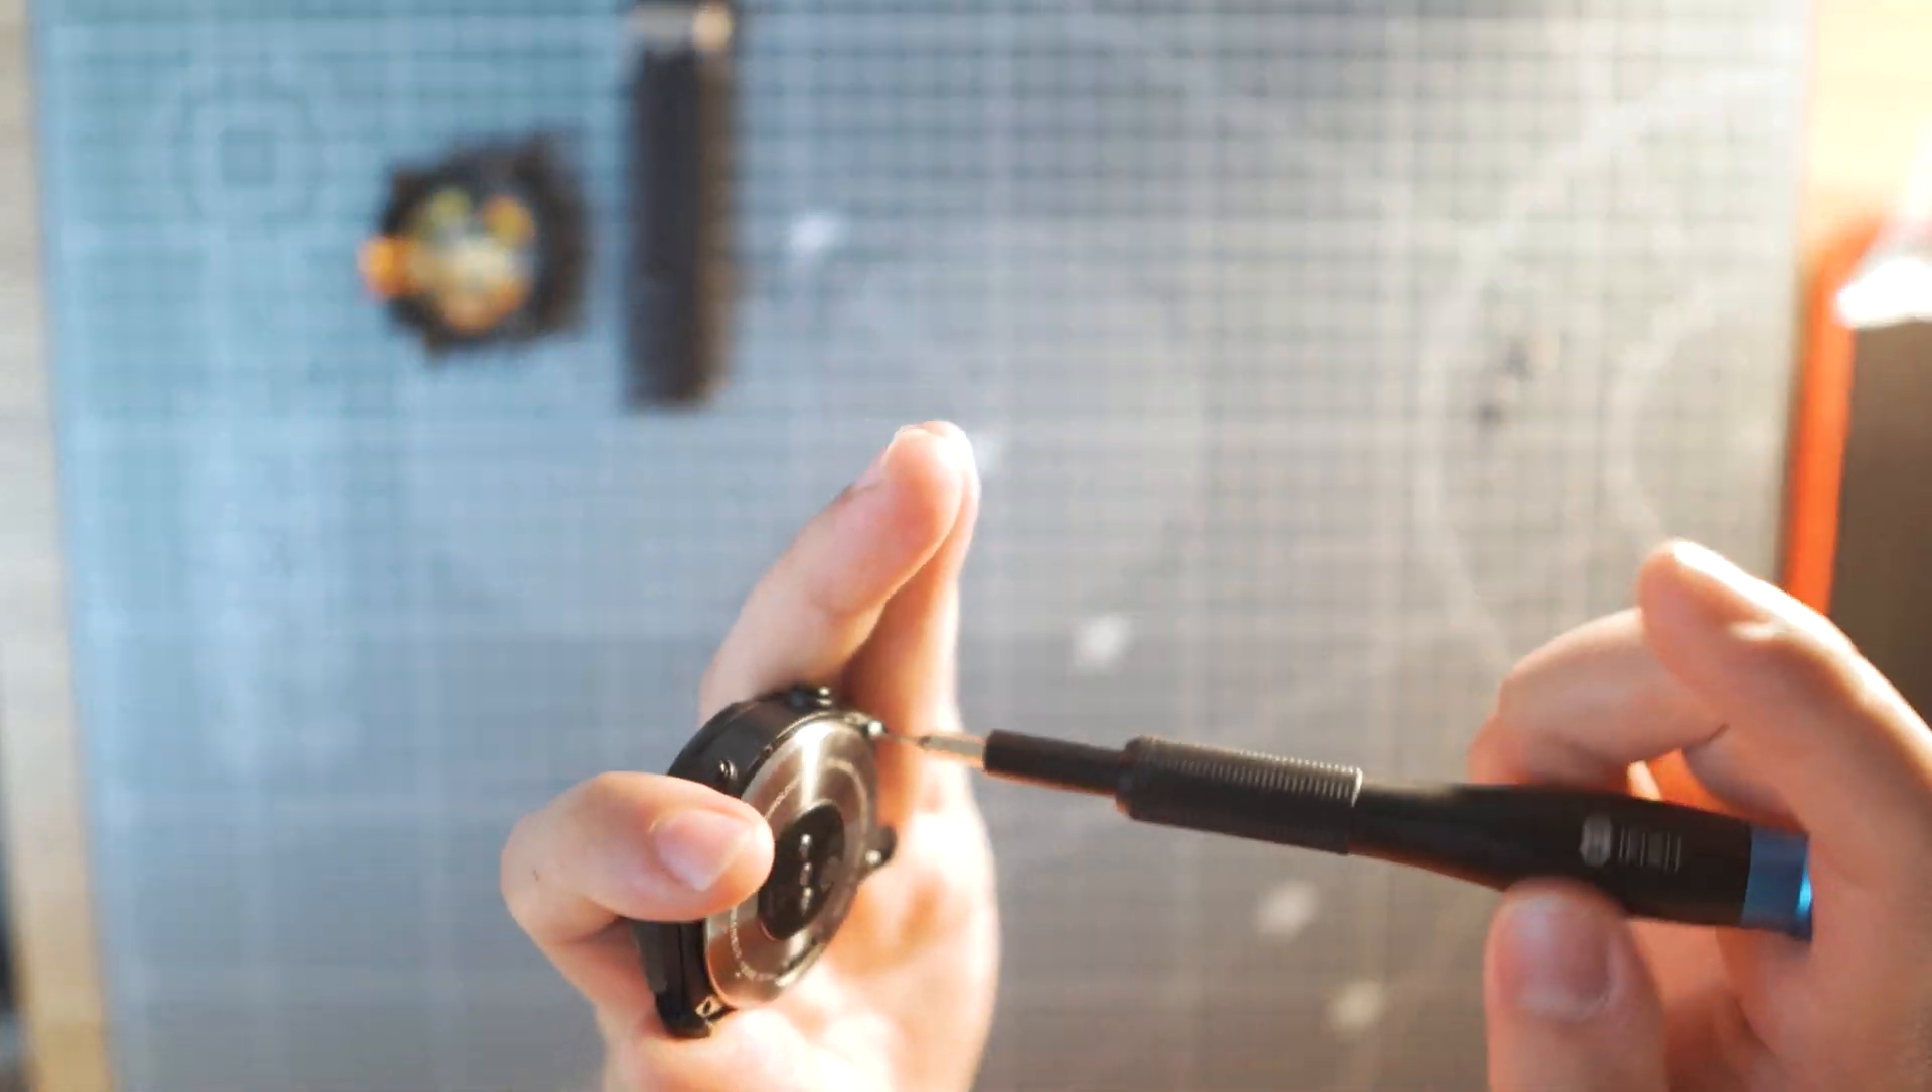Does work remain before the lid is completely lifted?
Yes.